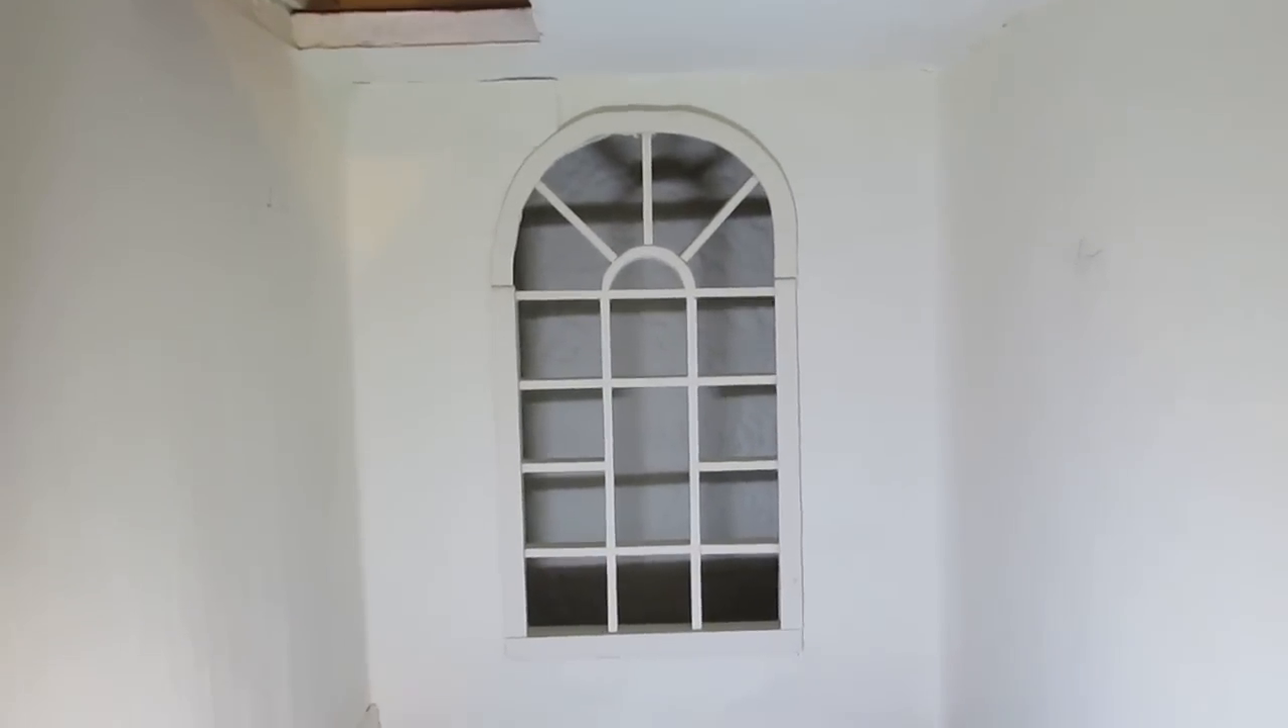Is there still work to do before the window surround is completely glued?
No.